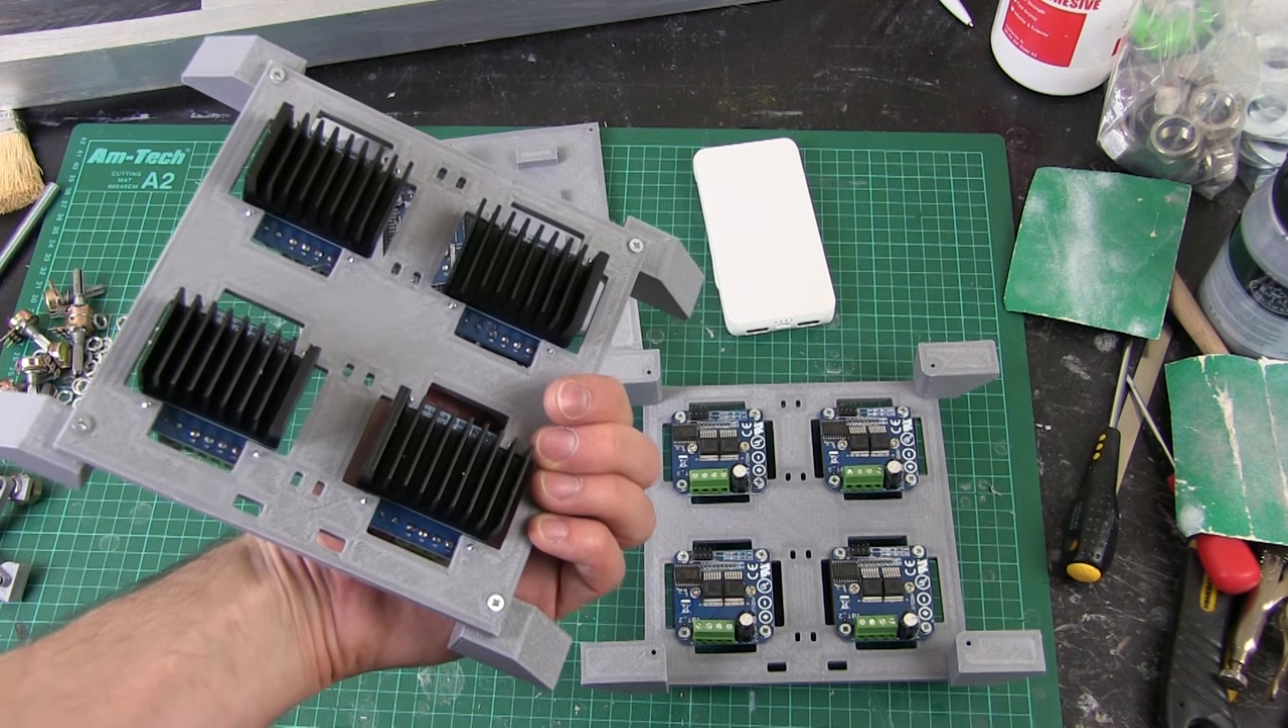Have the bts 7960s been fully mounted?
Yes.